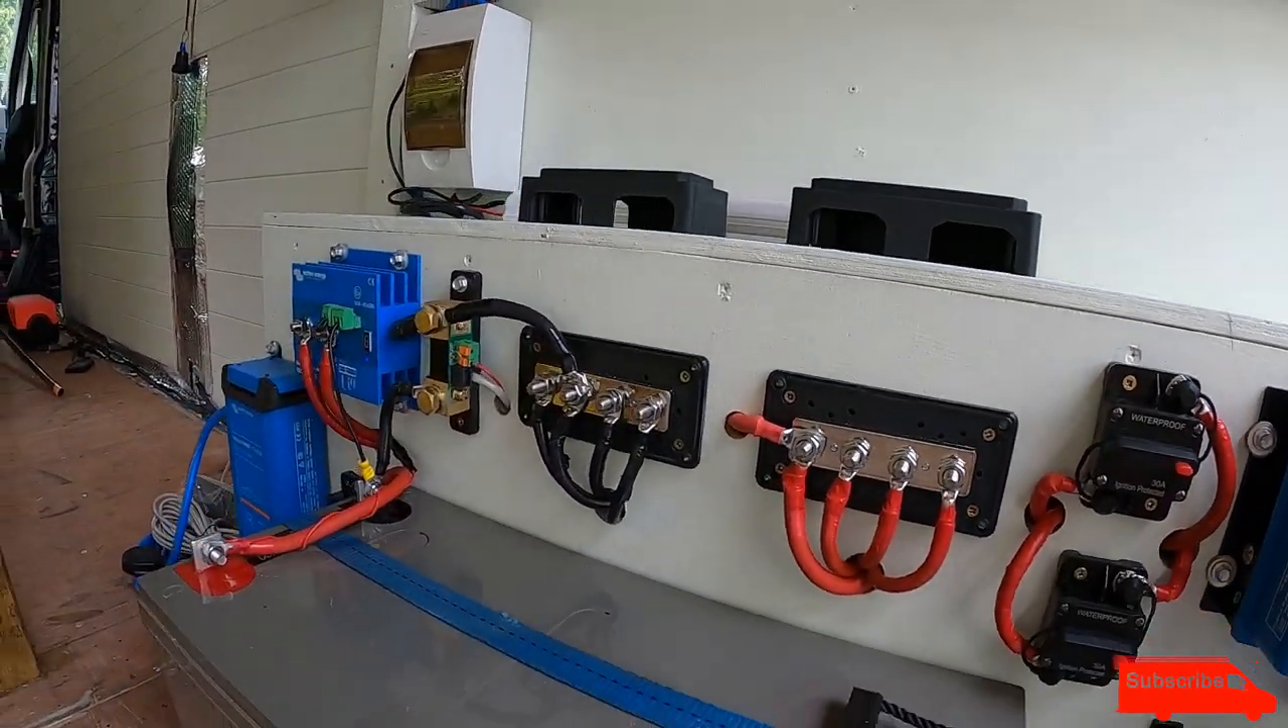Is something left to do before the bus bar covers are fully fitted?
Yes.